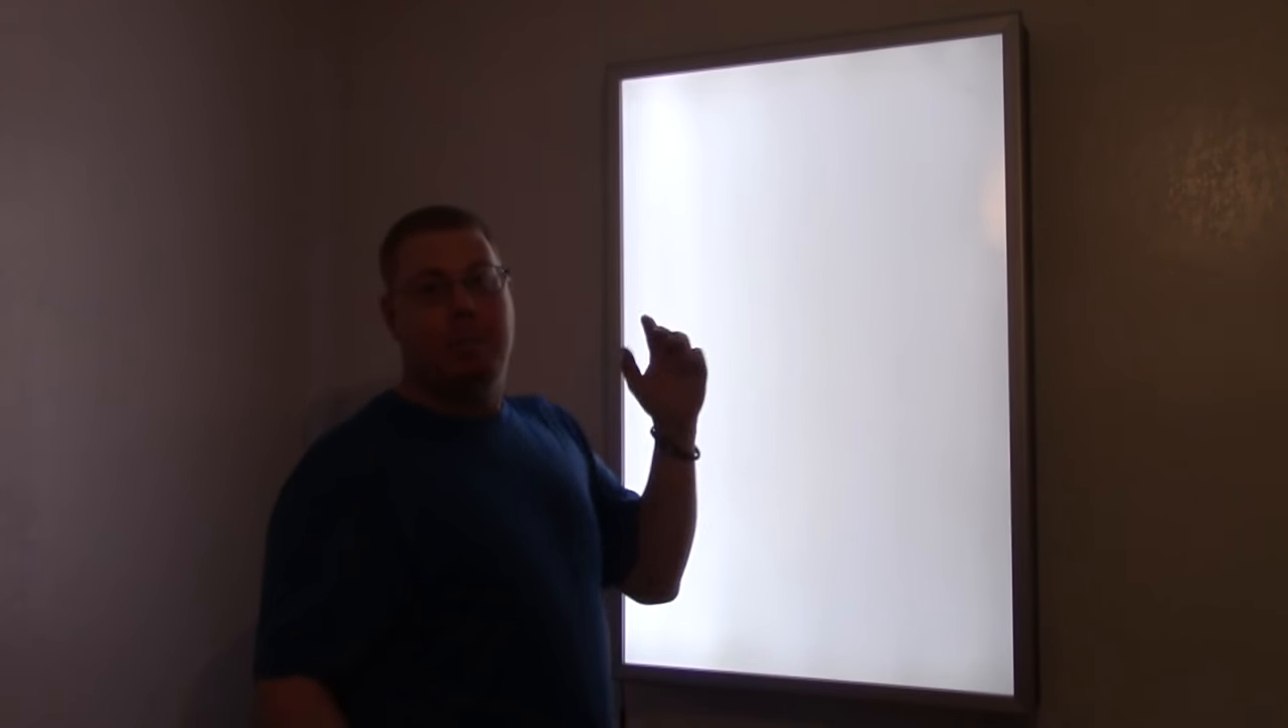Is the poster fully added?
No.